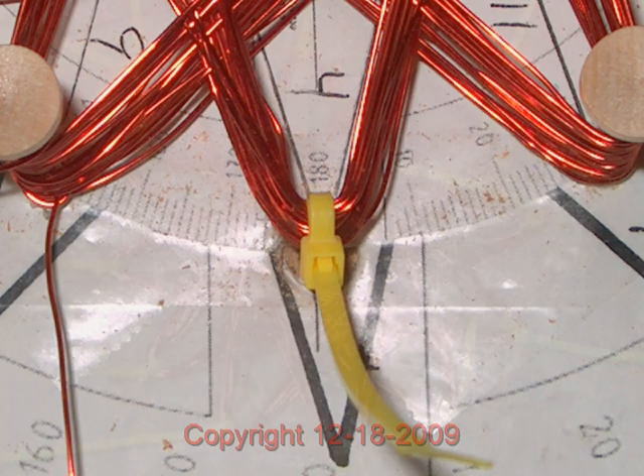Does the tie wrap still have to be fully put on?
No.